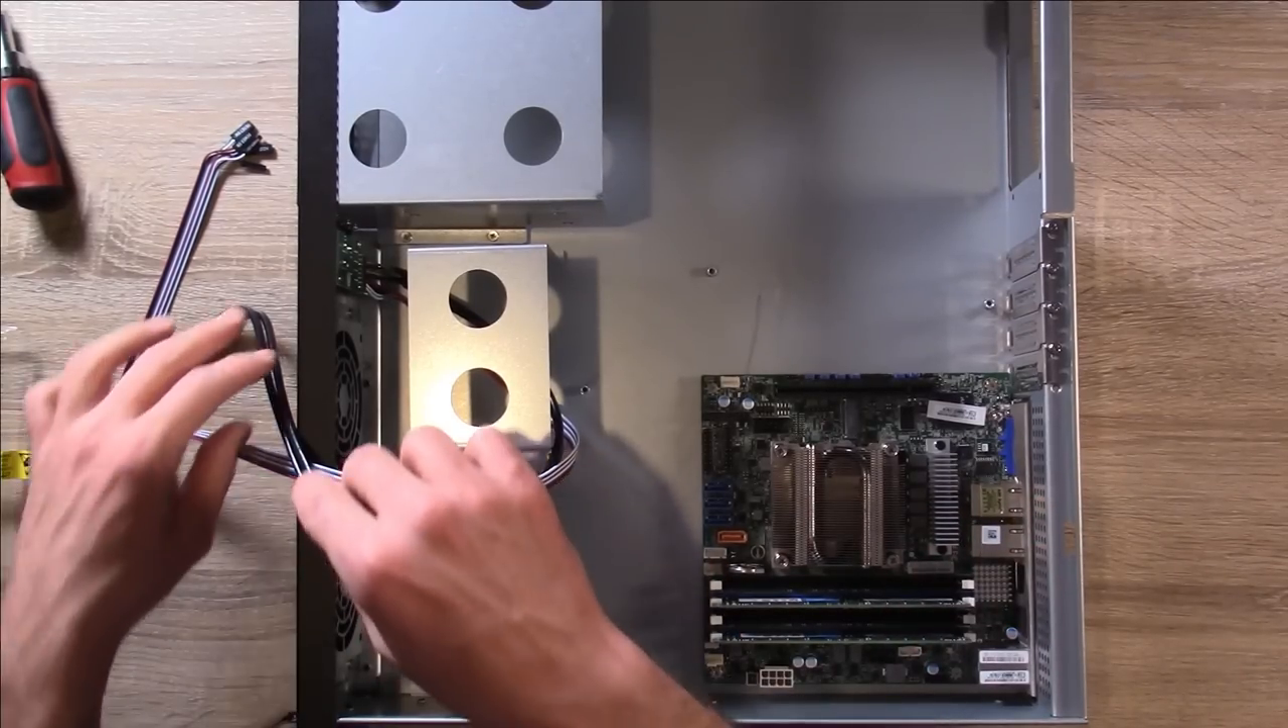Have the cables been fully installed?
No.